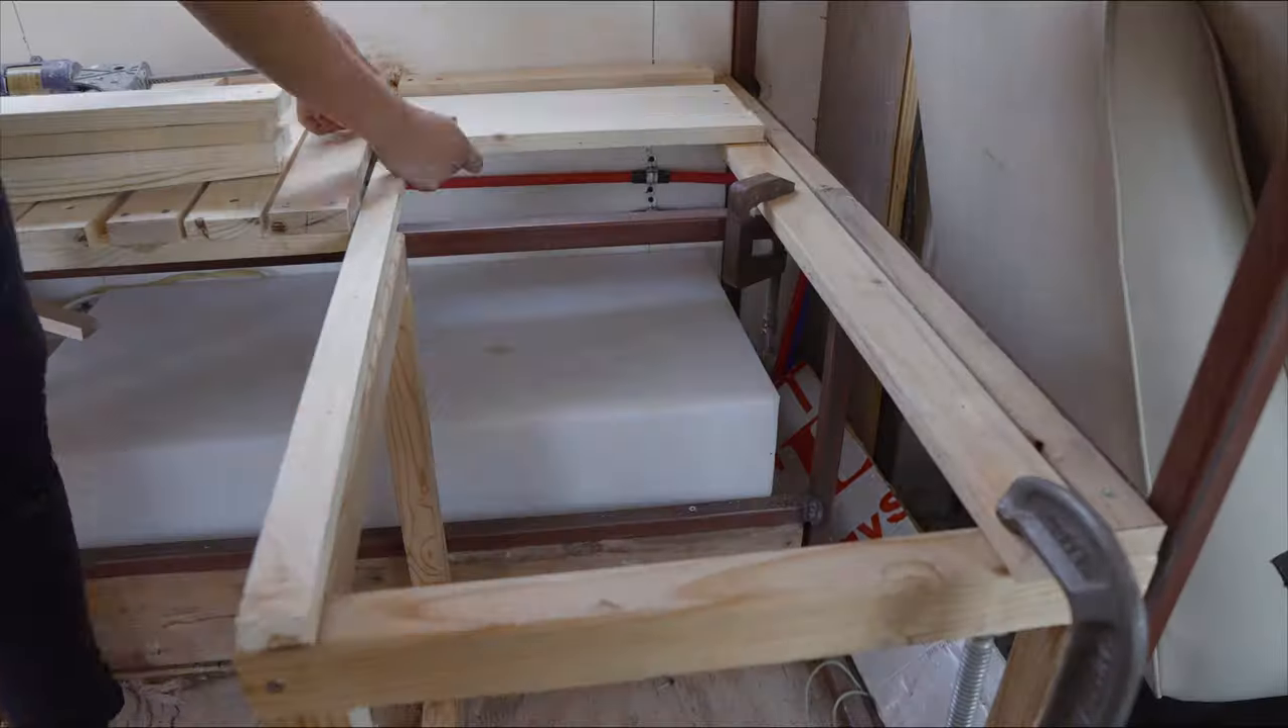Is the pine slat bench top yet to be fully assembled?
Yes.